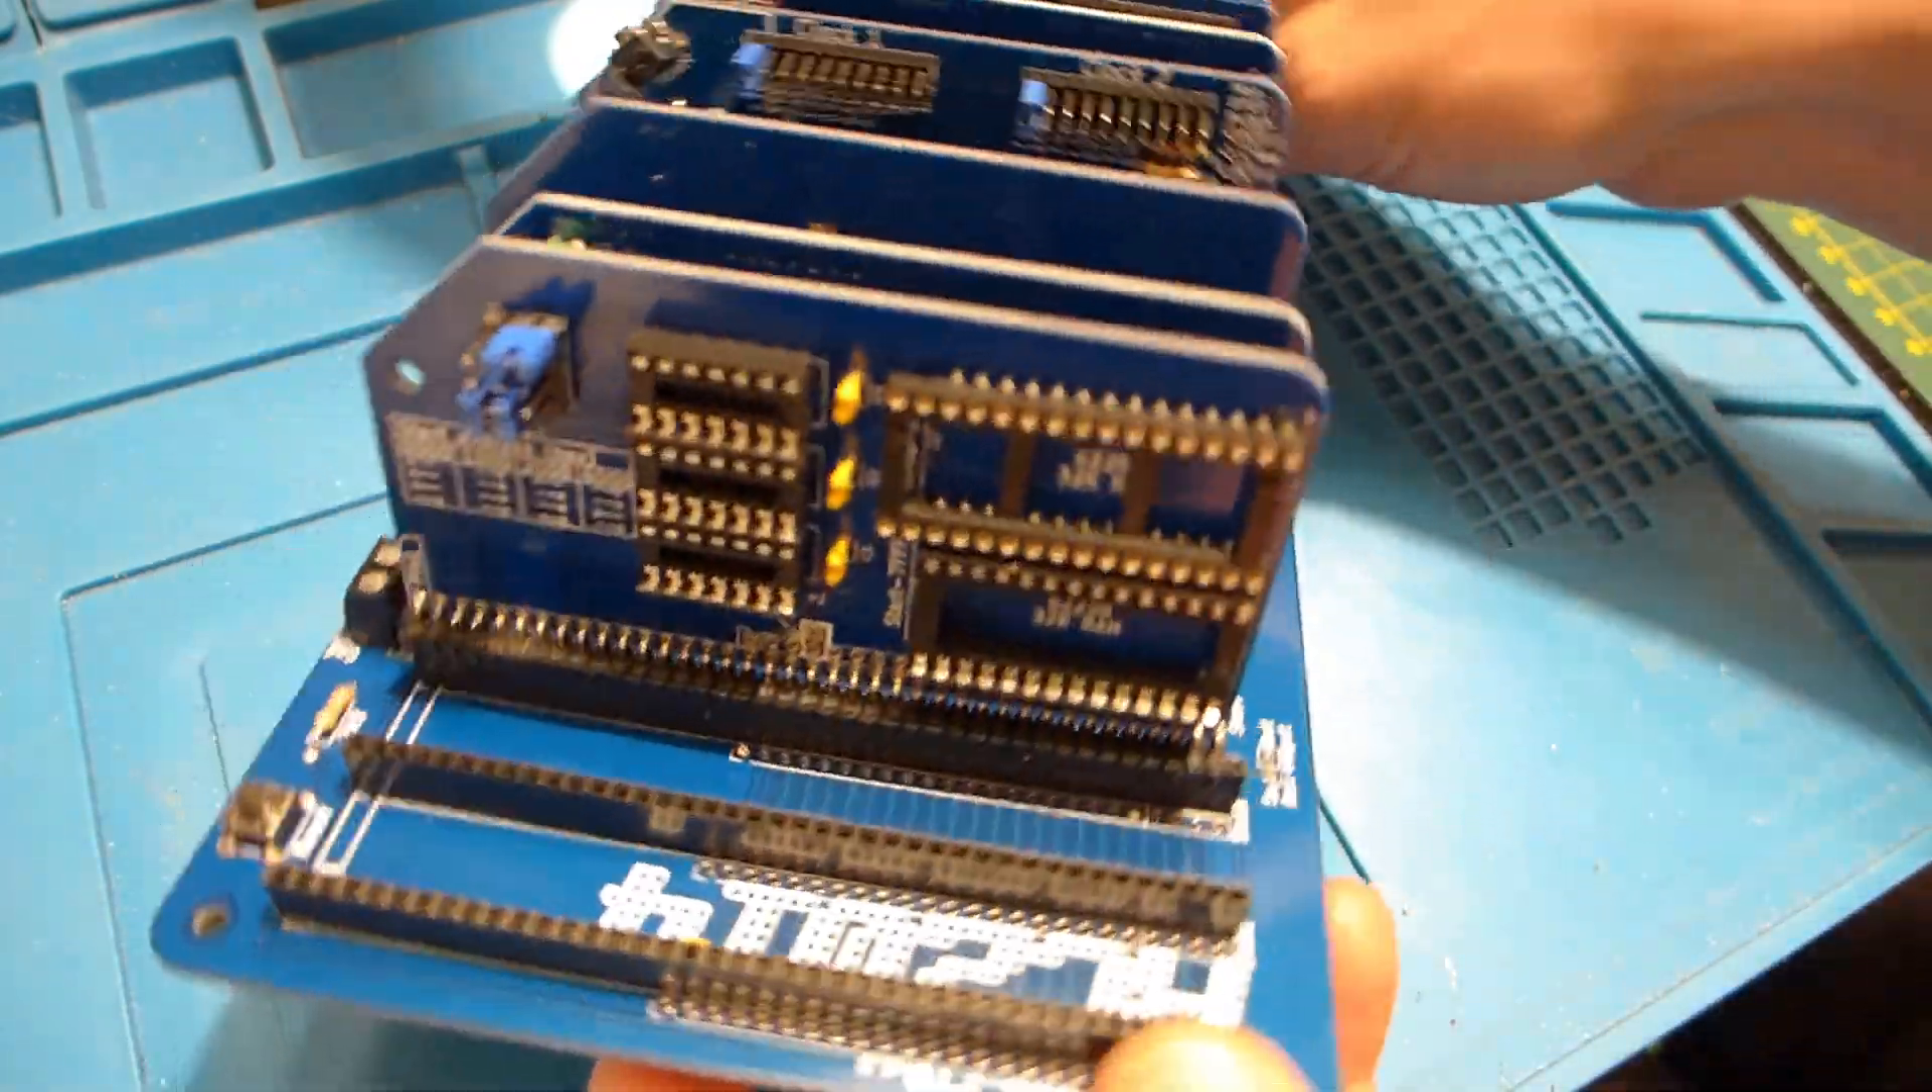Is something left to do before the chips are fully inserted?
Yes.